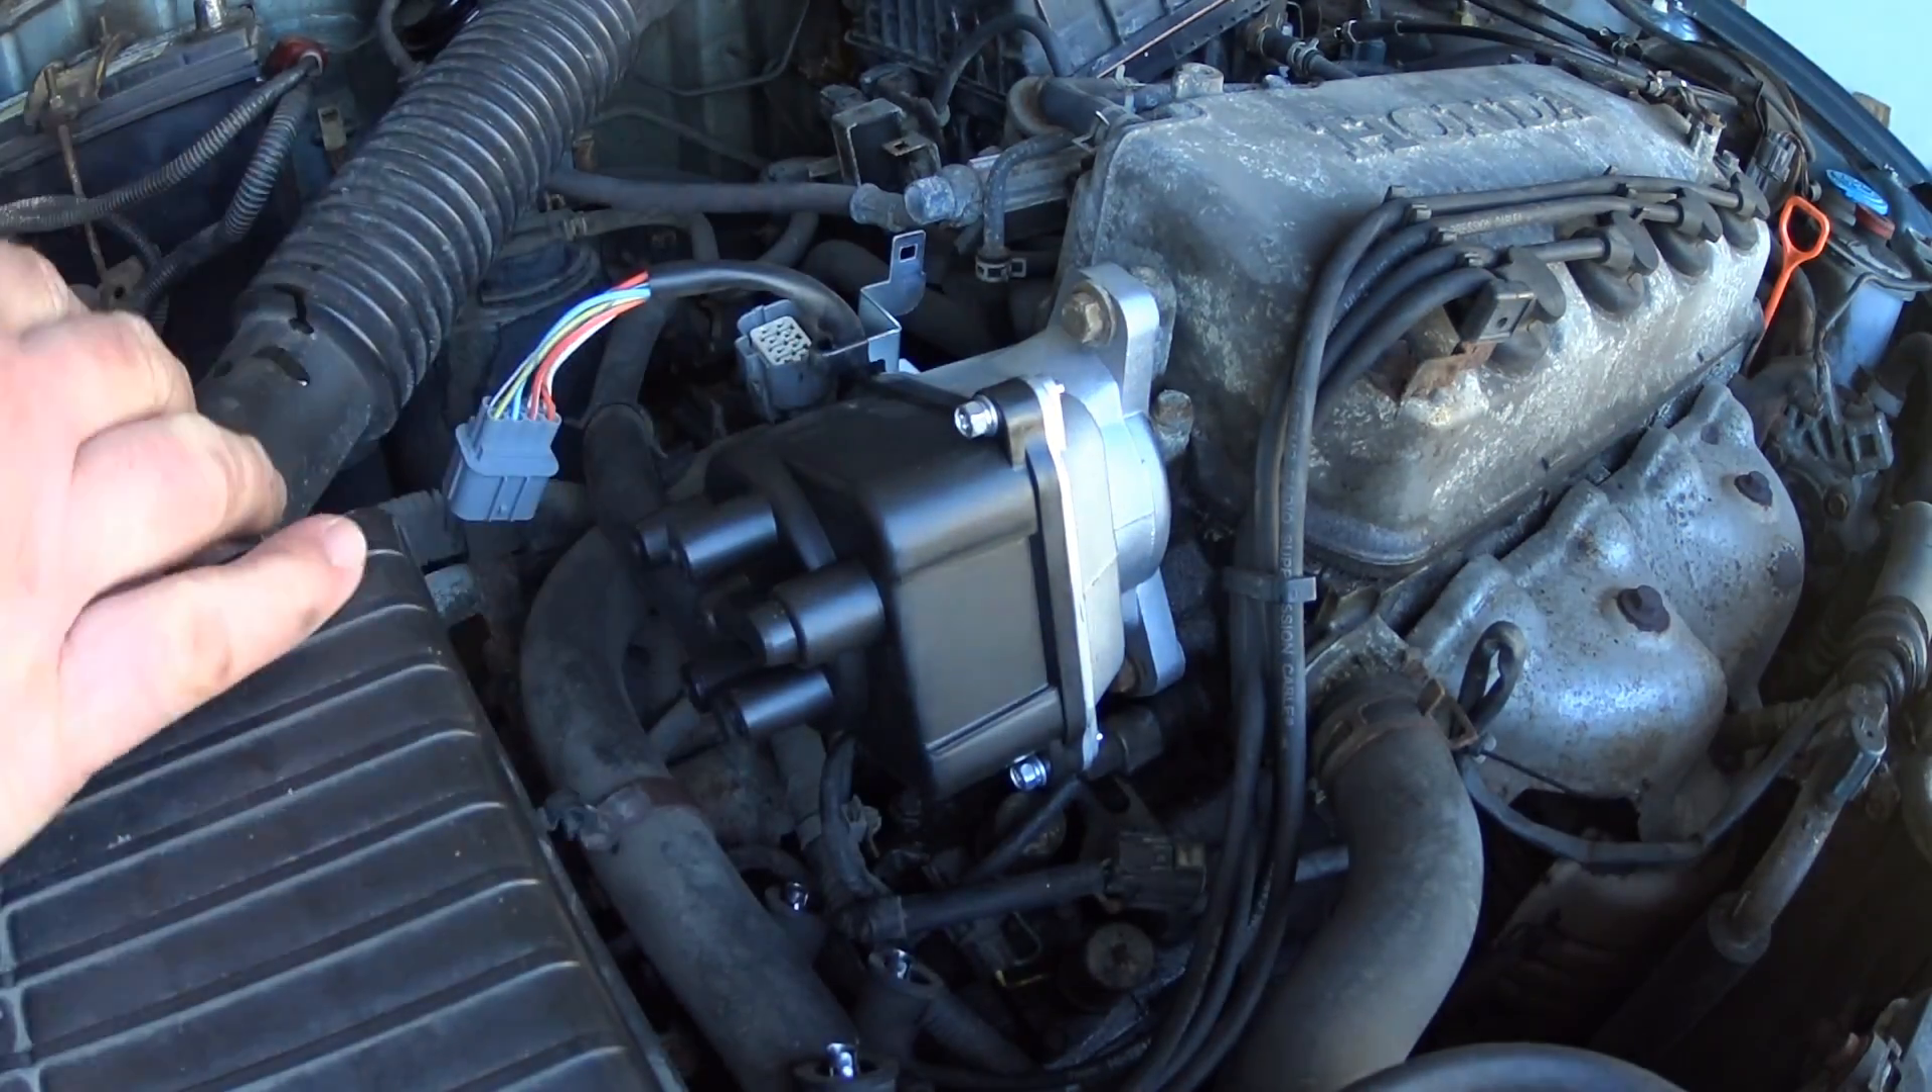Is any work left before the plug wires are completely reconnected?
Yes.